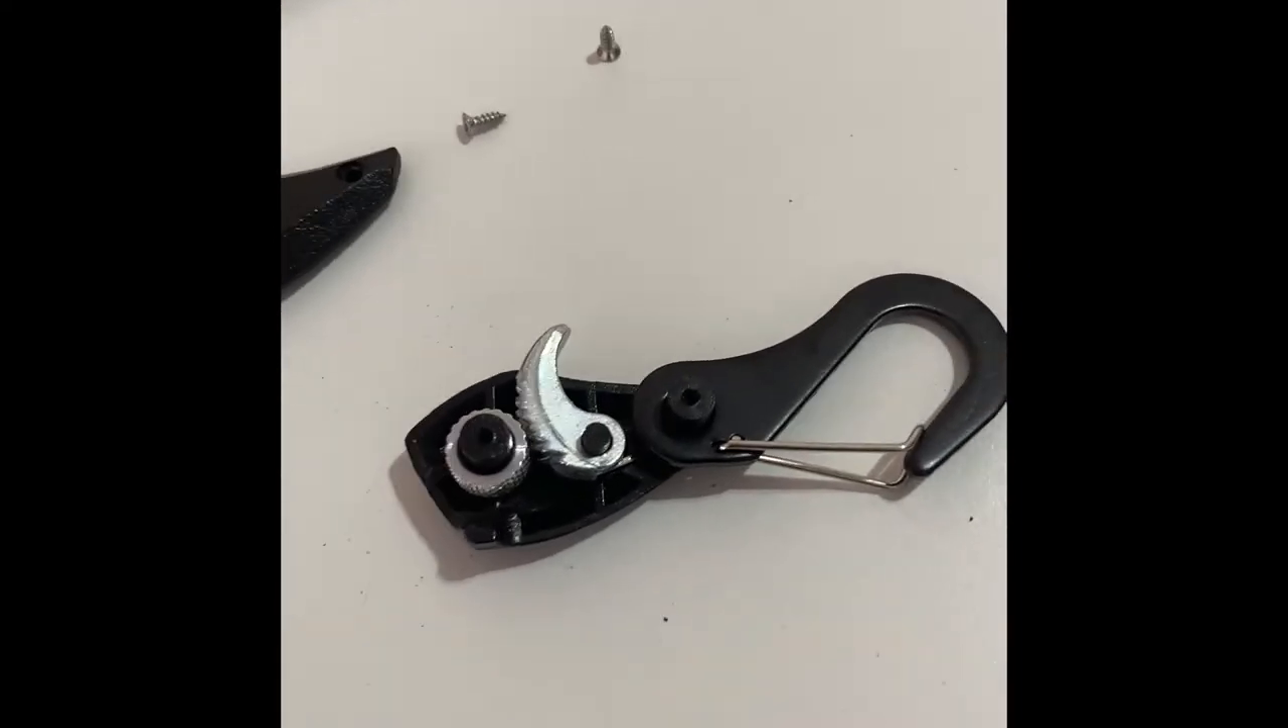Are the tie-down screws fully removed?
Yes.